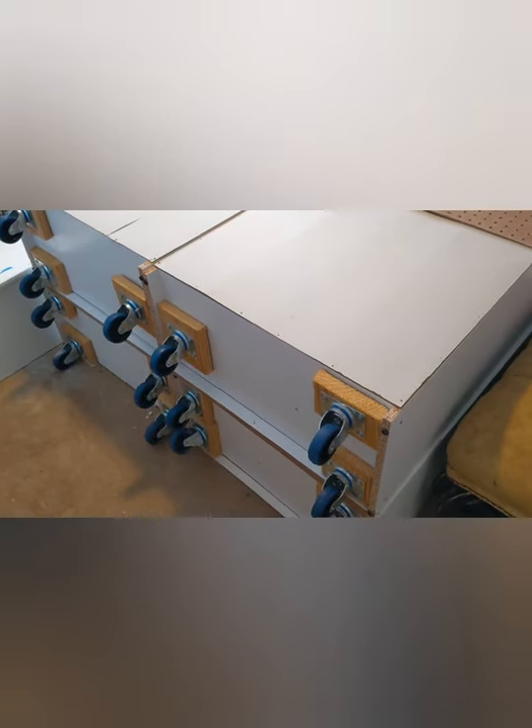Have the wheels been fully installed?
Yes.